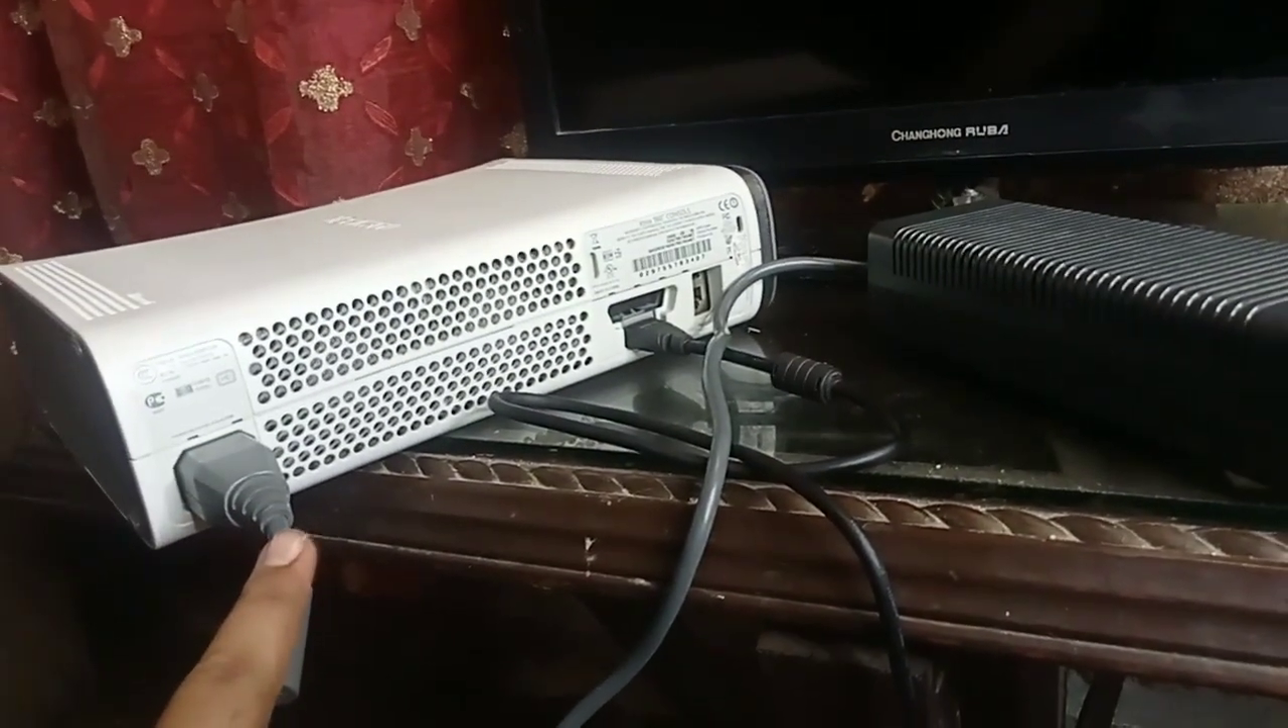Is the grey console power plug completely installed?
Yes.